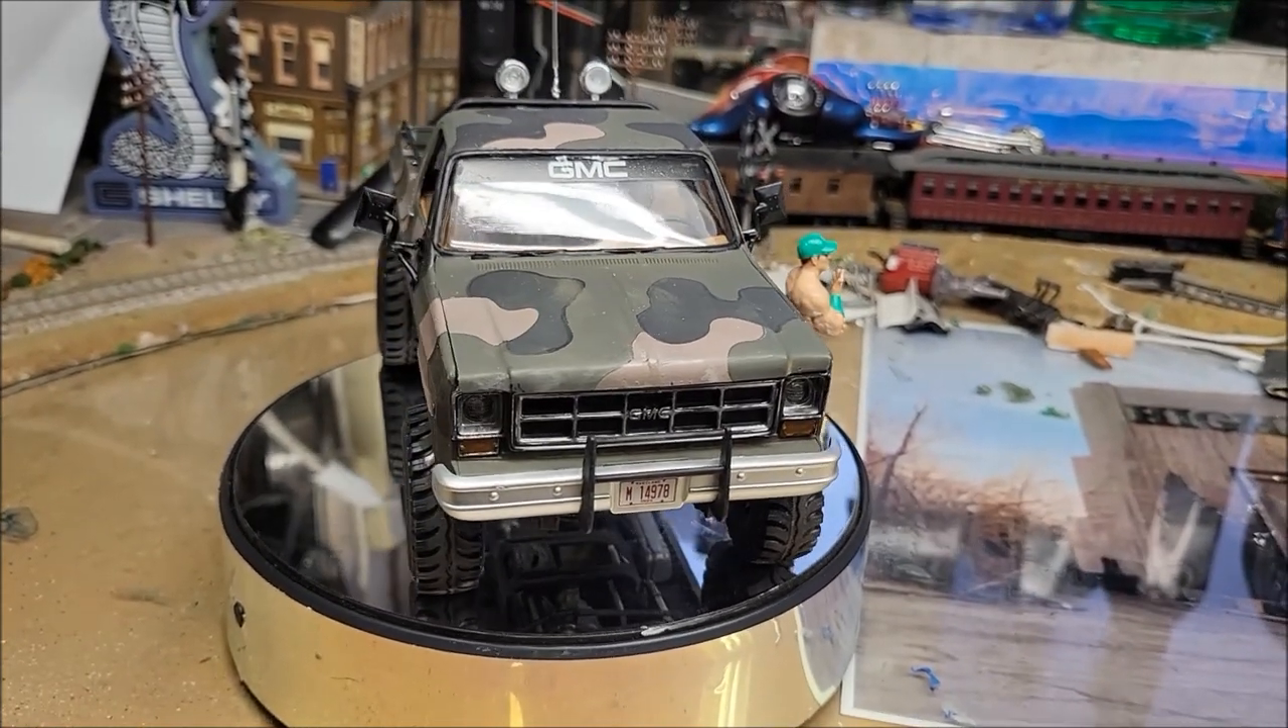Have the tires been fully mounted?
Yes.